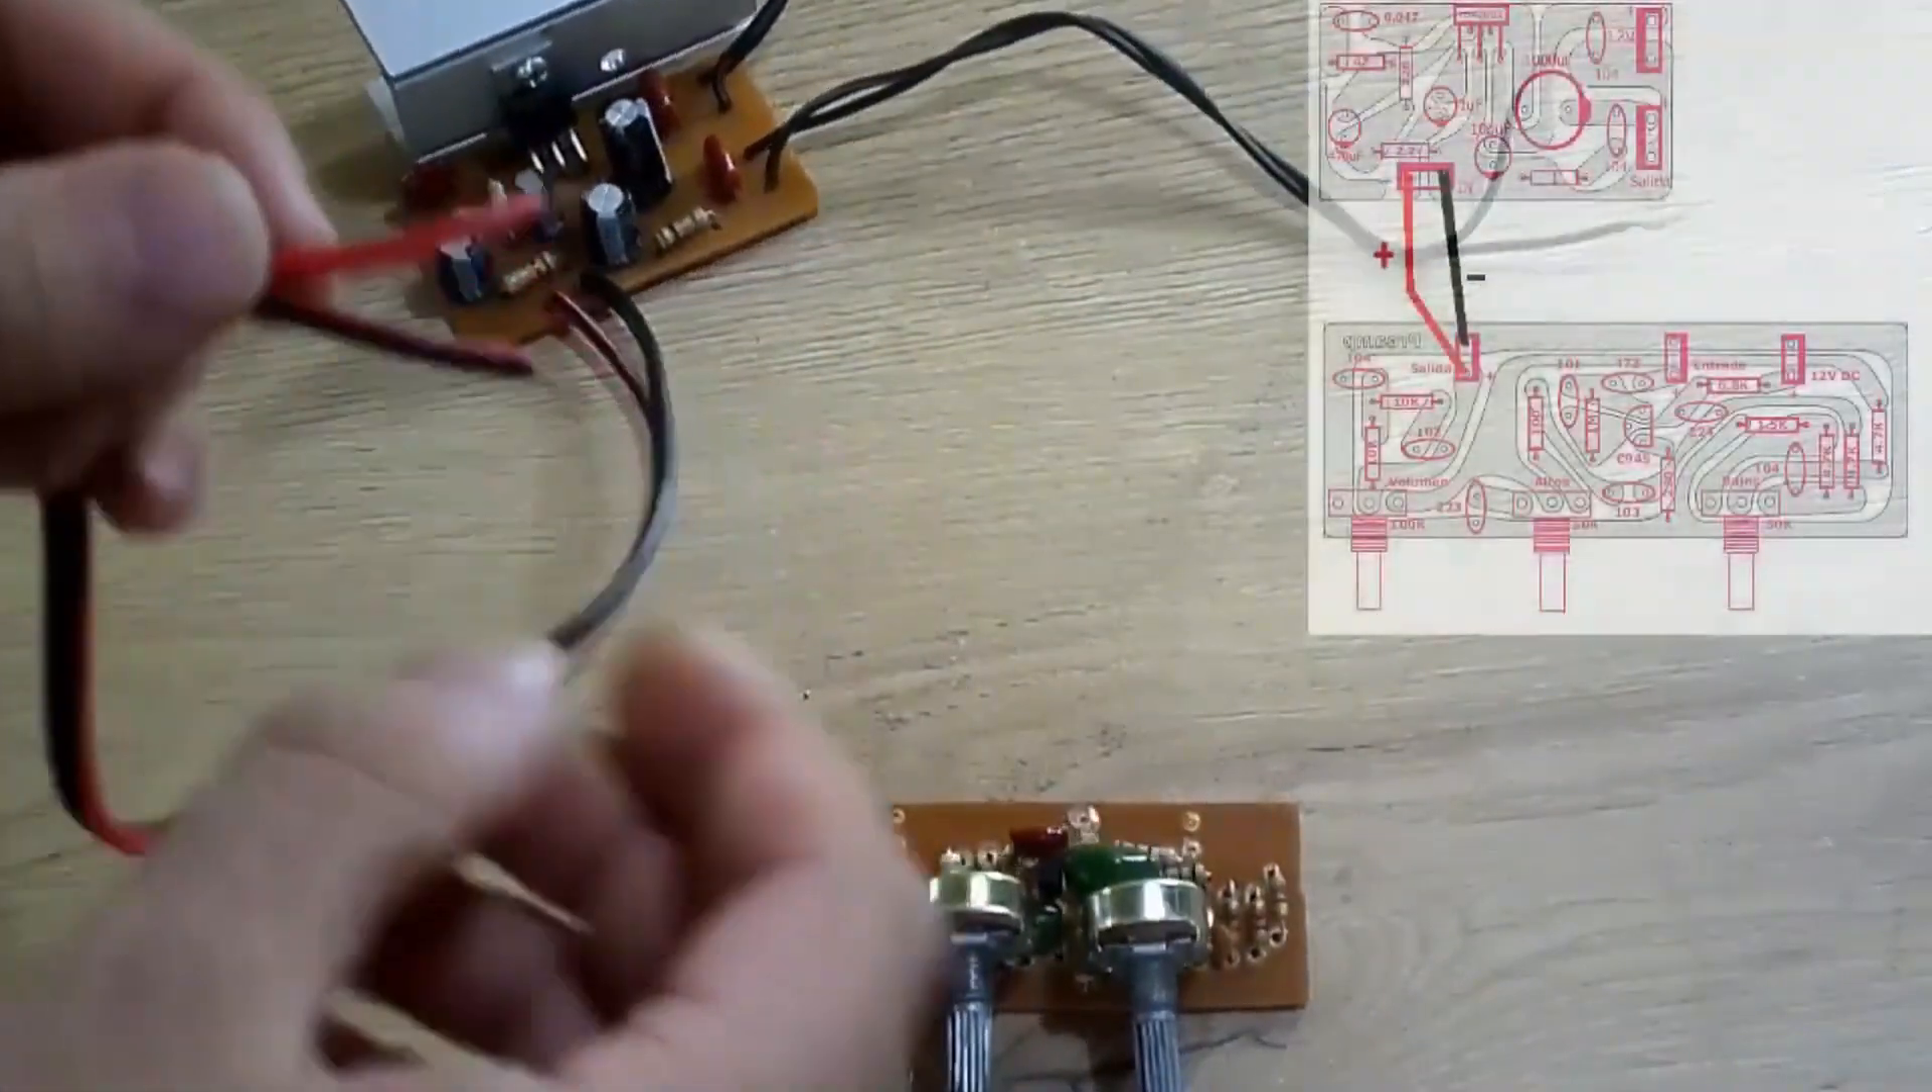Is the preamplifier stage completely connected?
No.